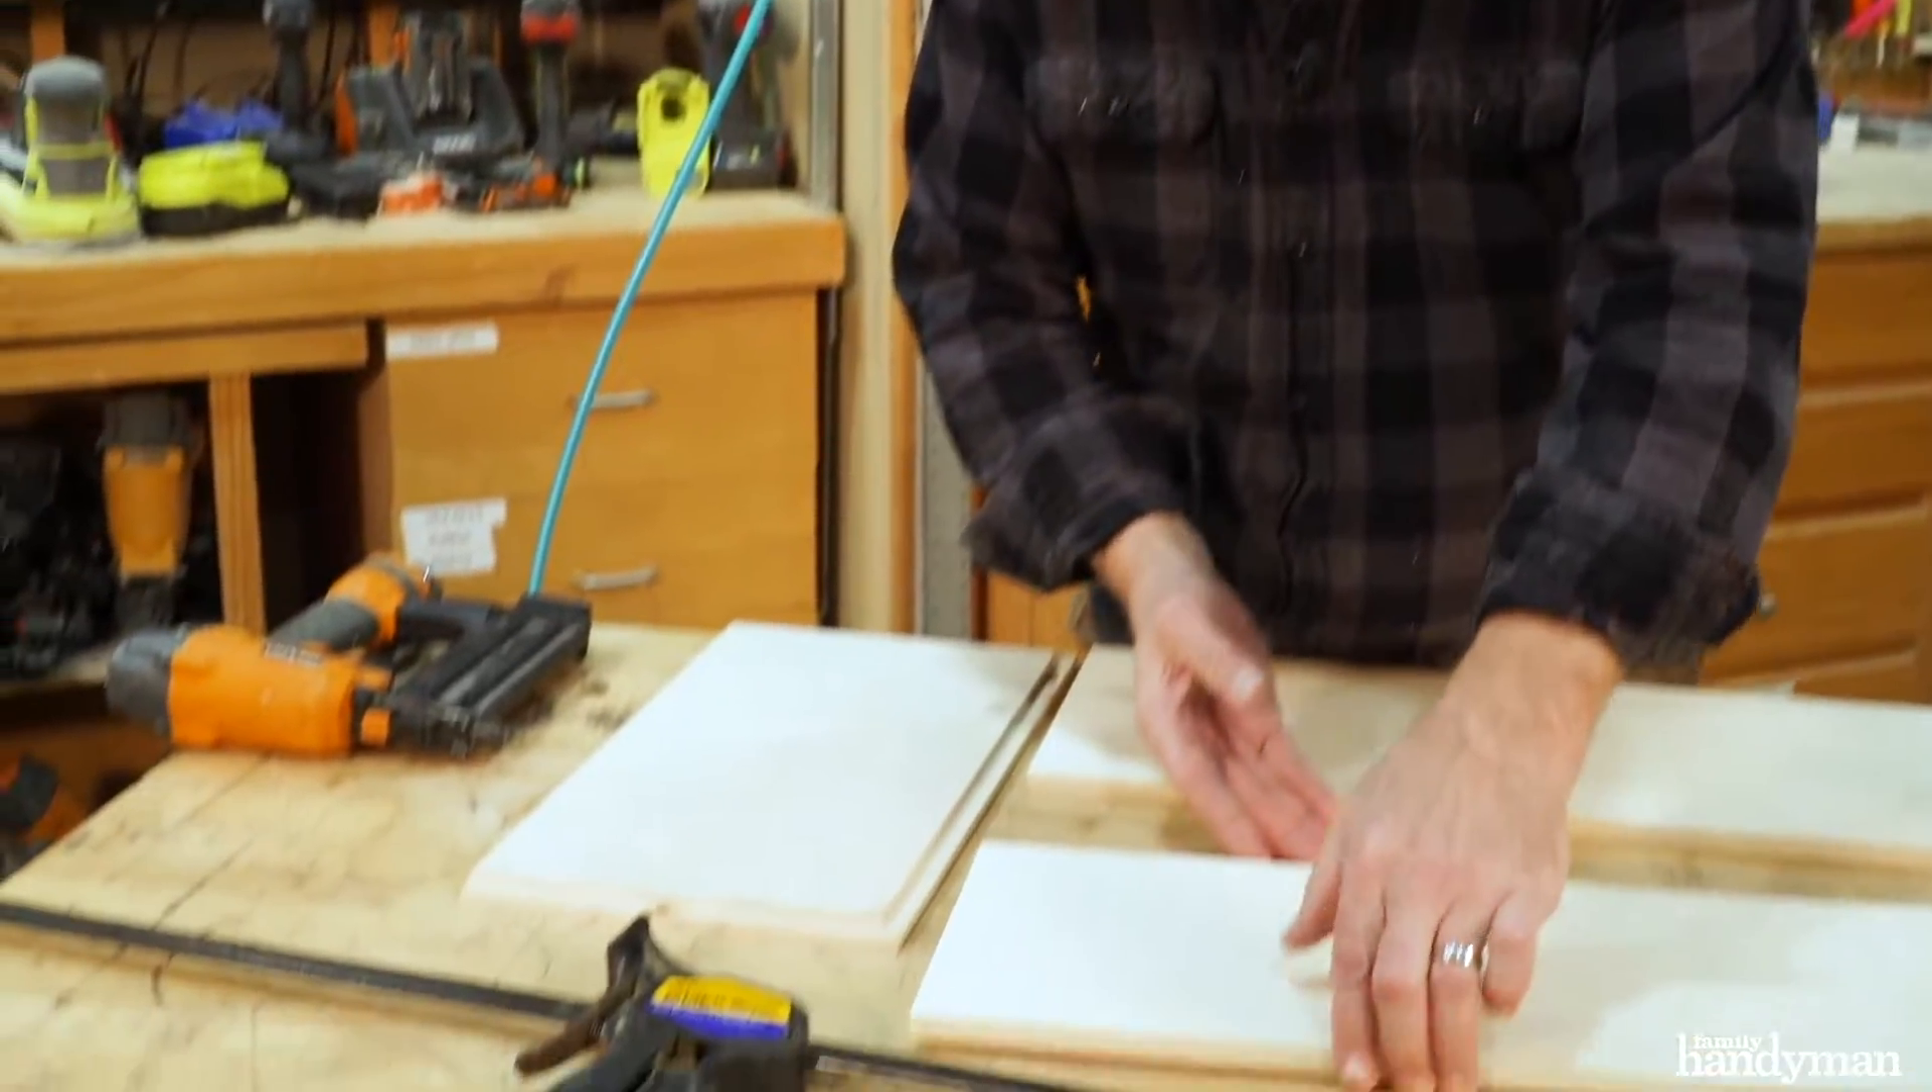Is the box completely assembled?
No.